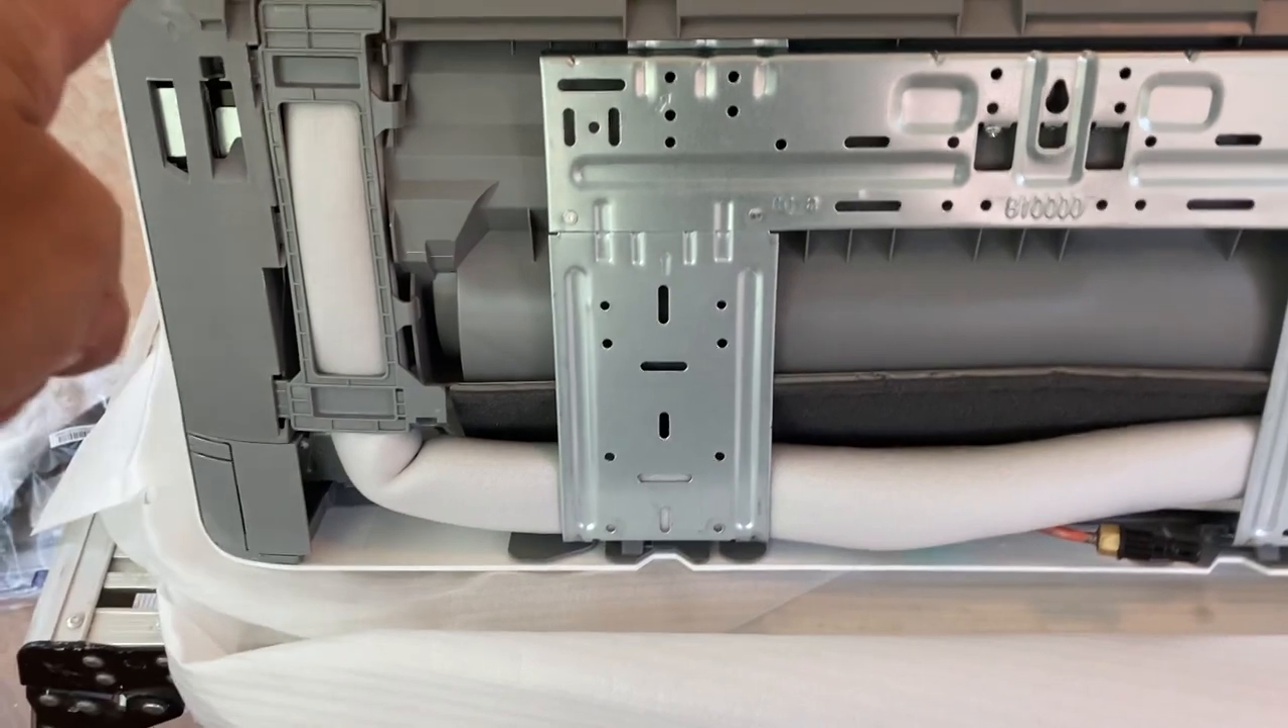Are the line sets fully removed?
No.